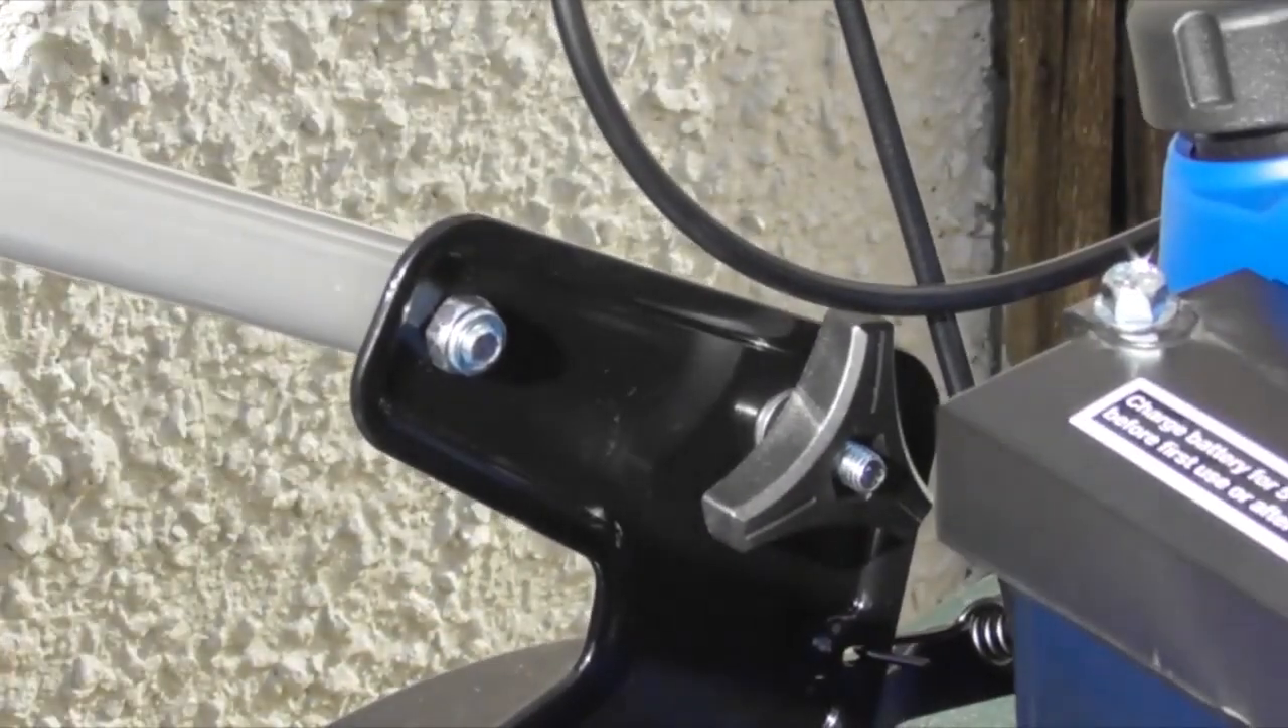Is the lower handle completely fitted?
Yes.